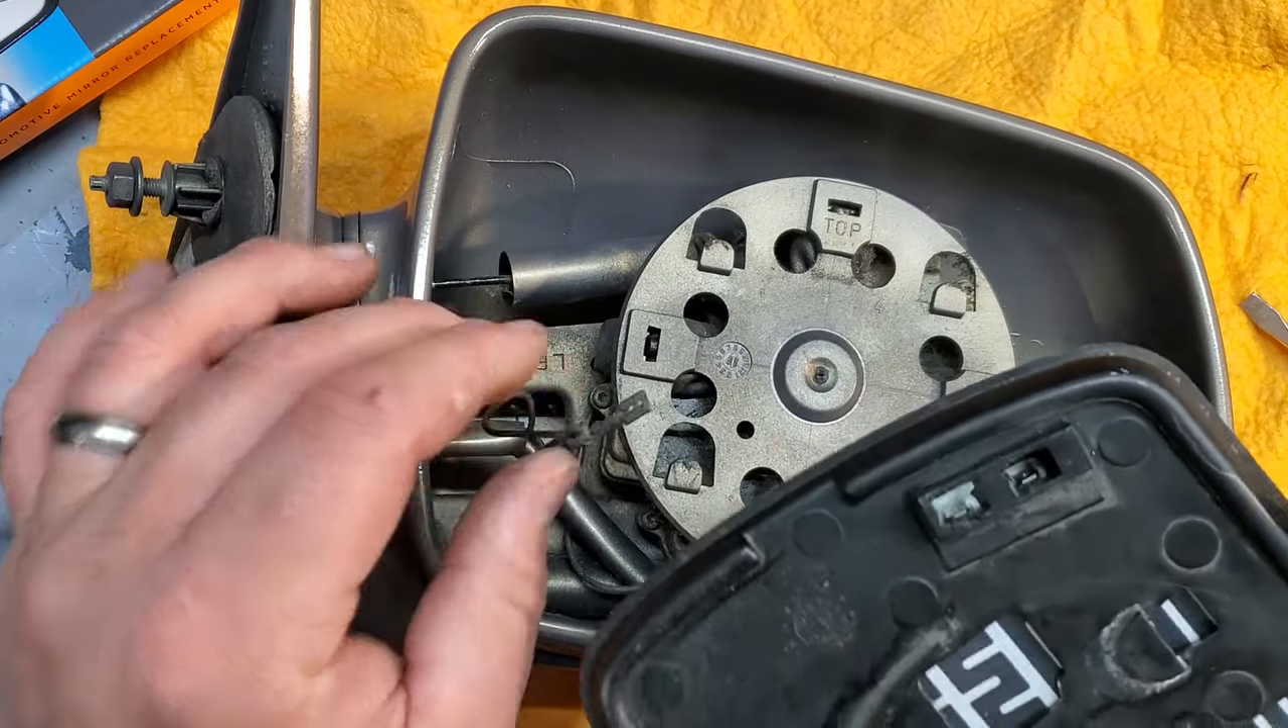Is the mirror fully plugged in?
No.